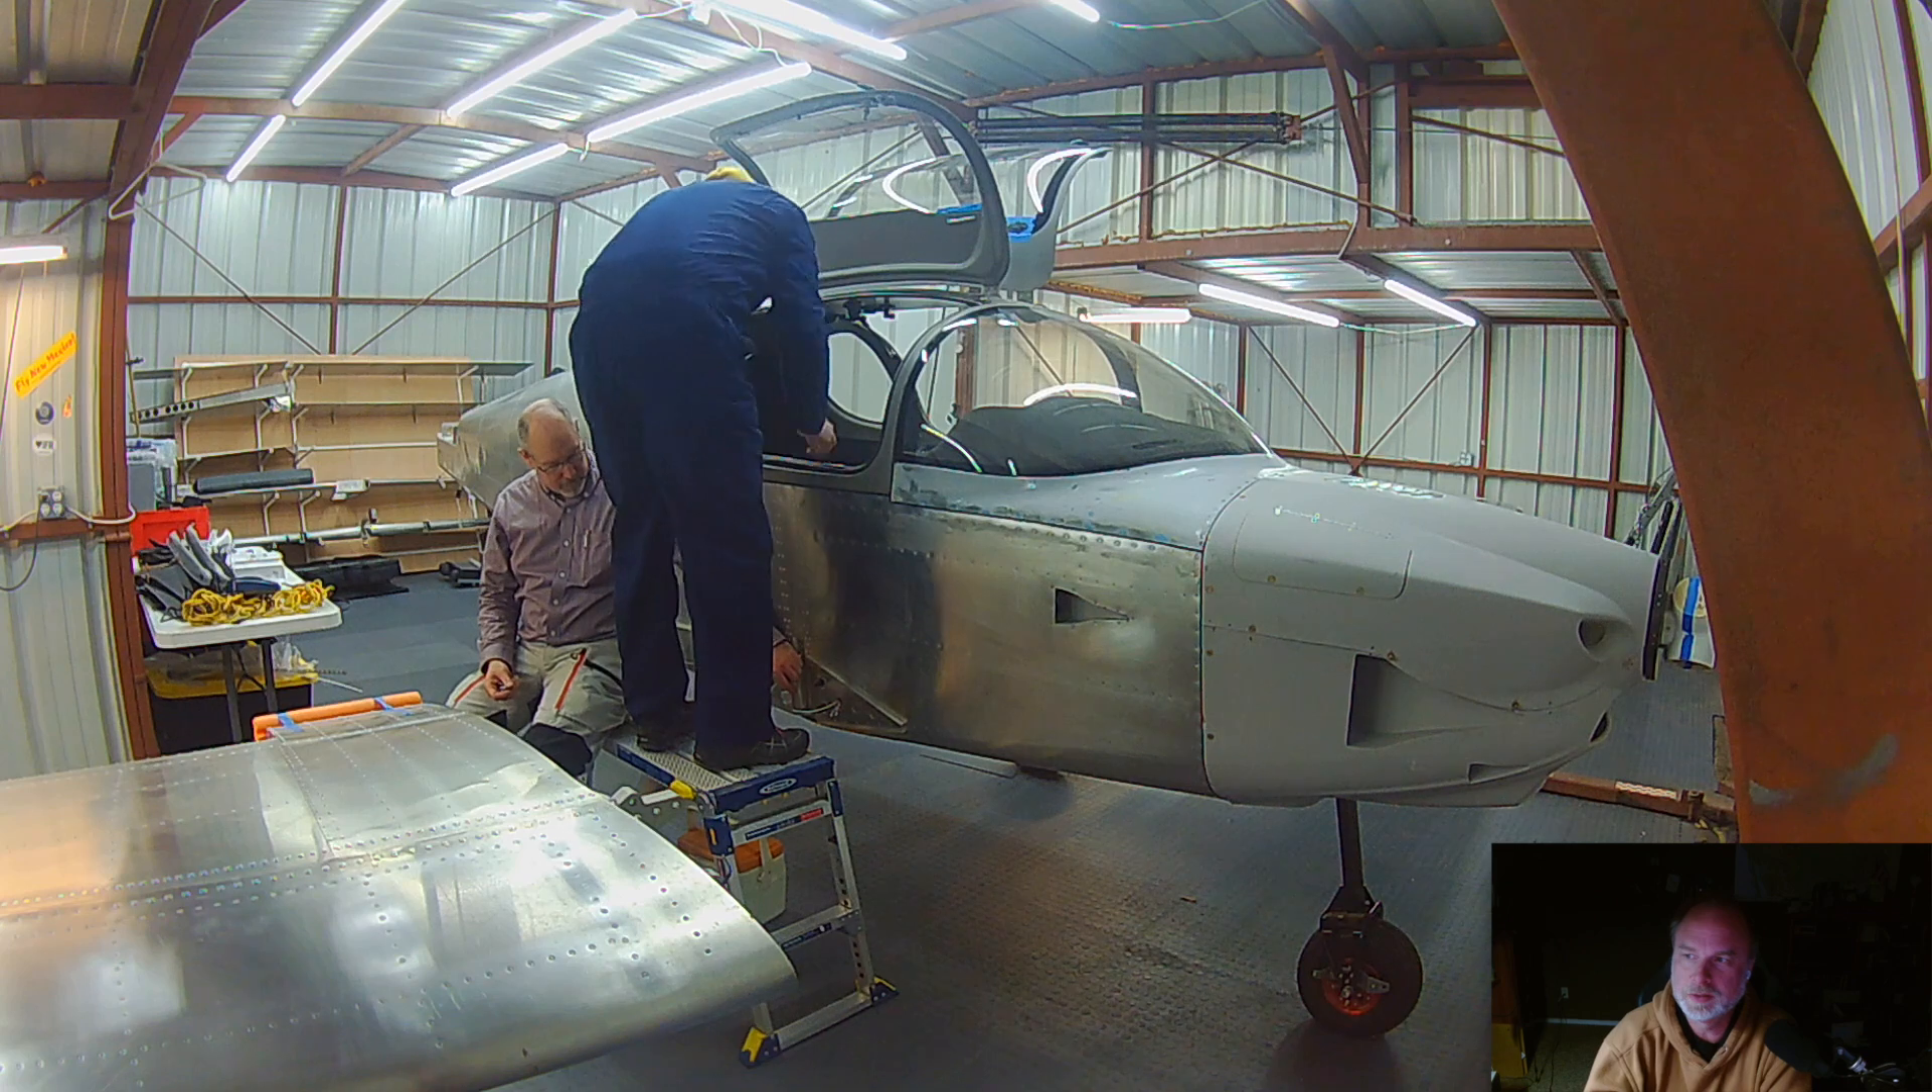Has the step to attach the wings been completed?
No.